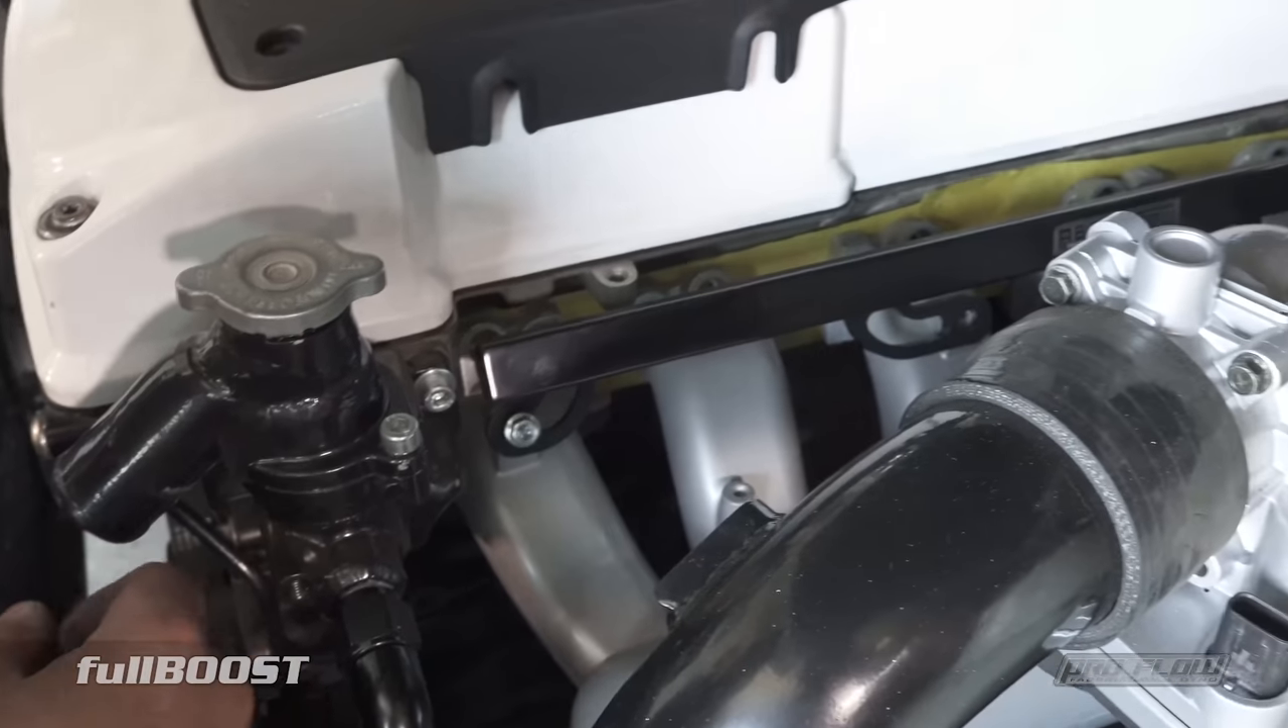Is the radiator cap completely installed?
Yes.